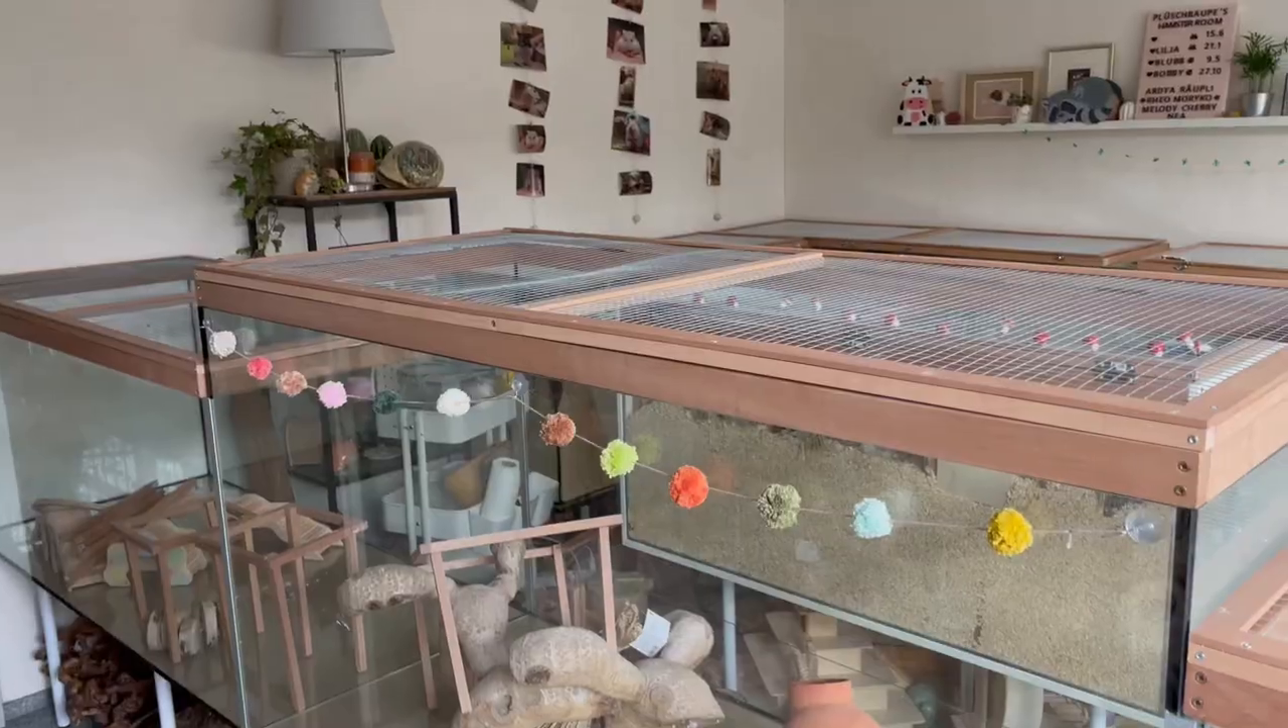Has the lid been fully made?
Yes.